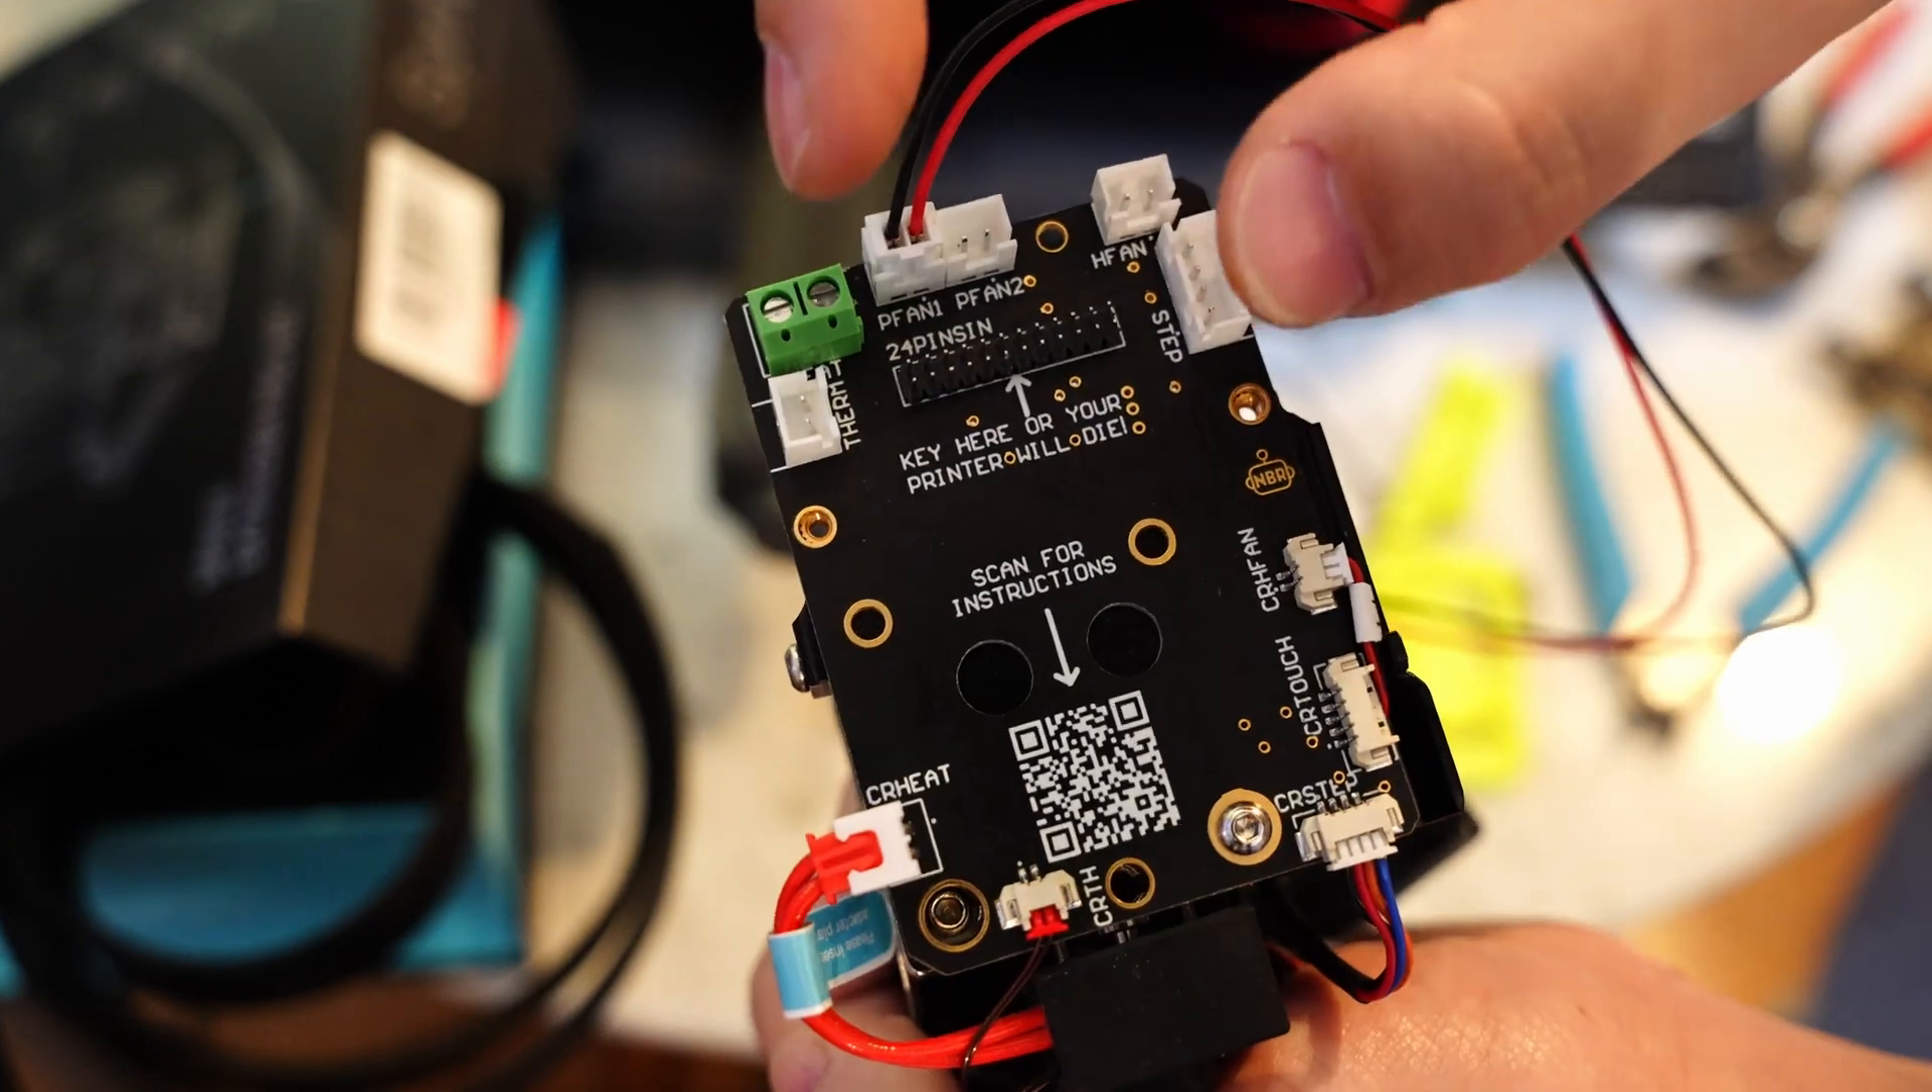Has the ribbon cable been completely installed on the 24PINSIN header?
No.